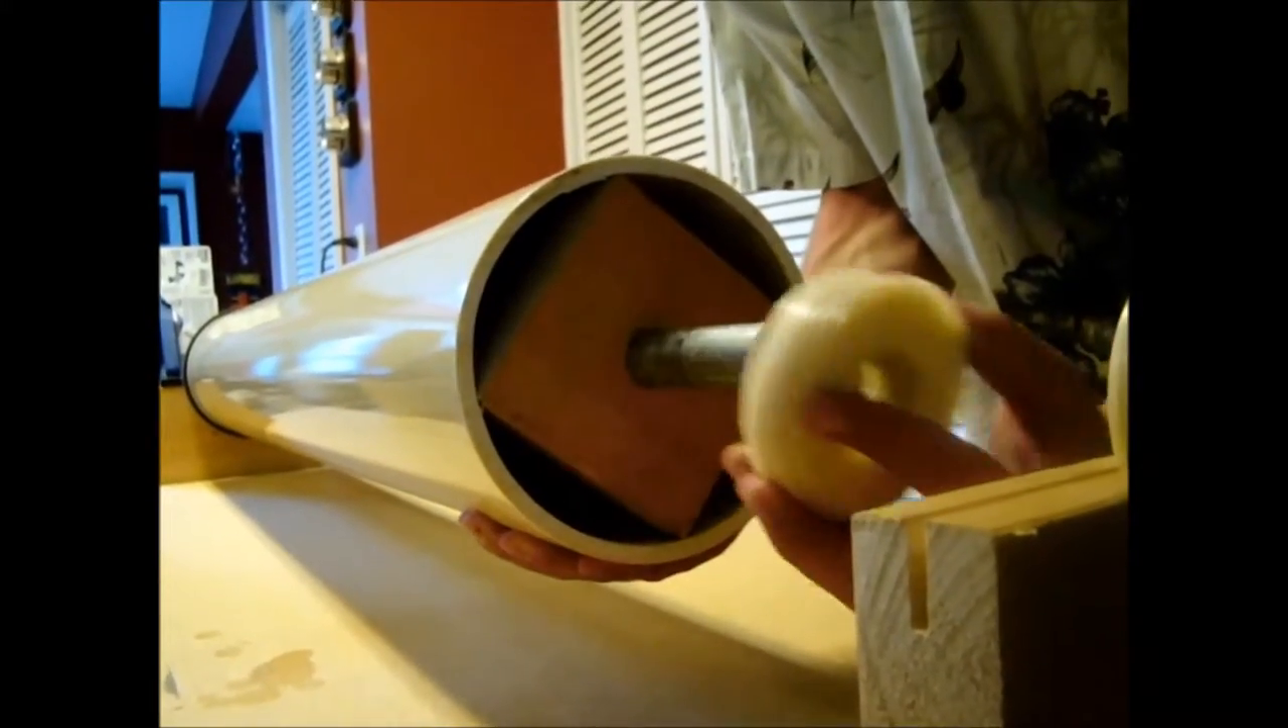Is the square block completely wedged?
Yes.